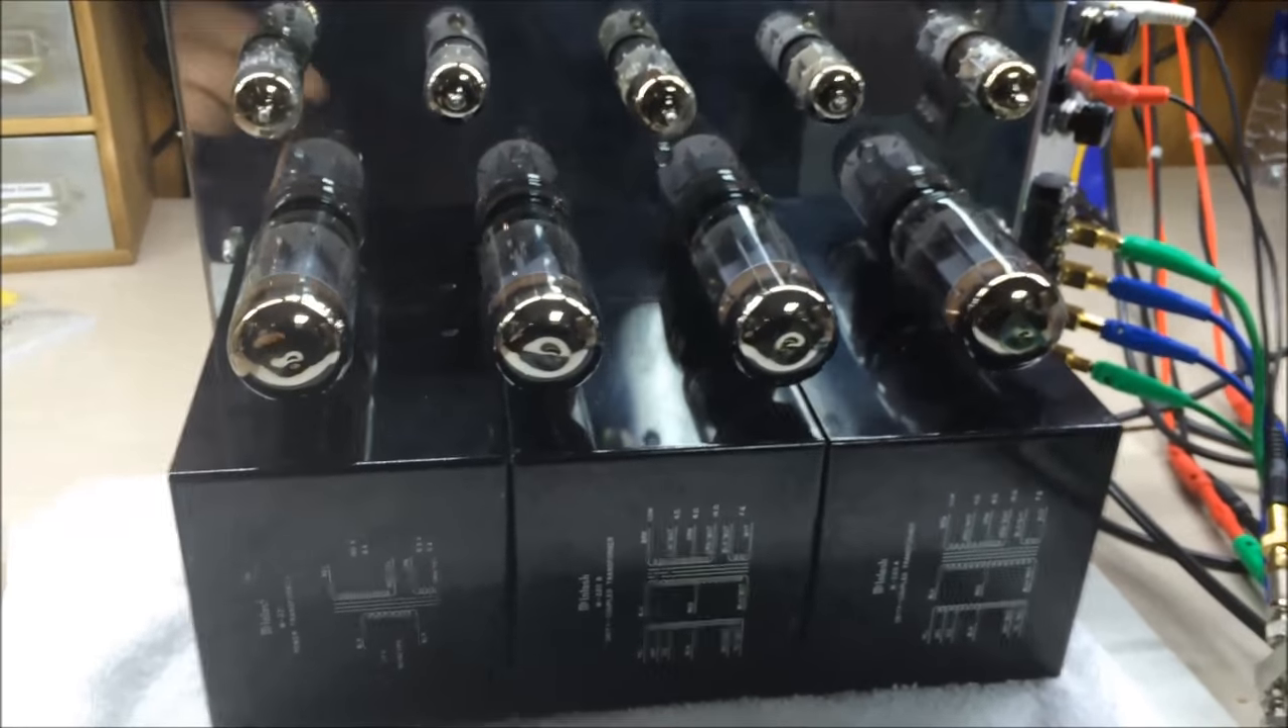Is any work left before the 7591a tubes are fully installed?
No.